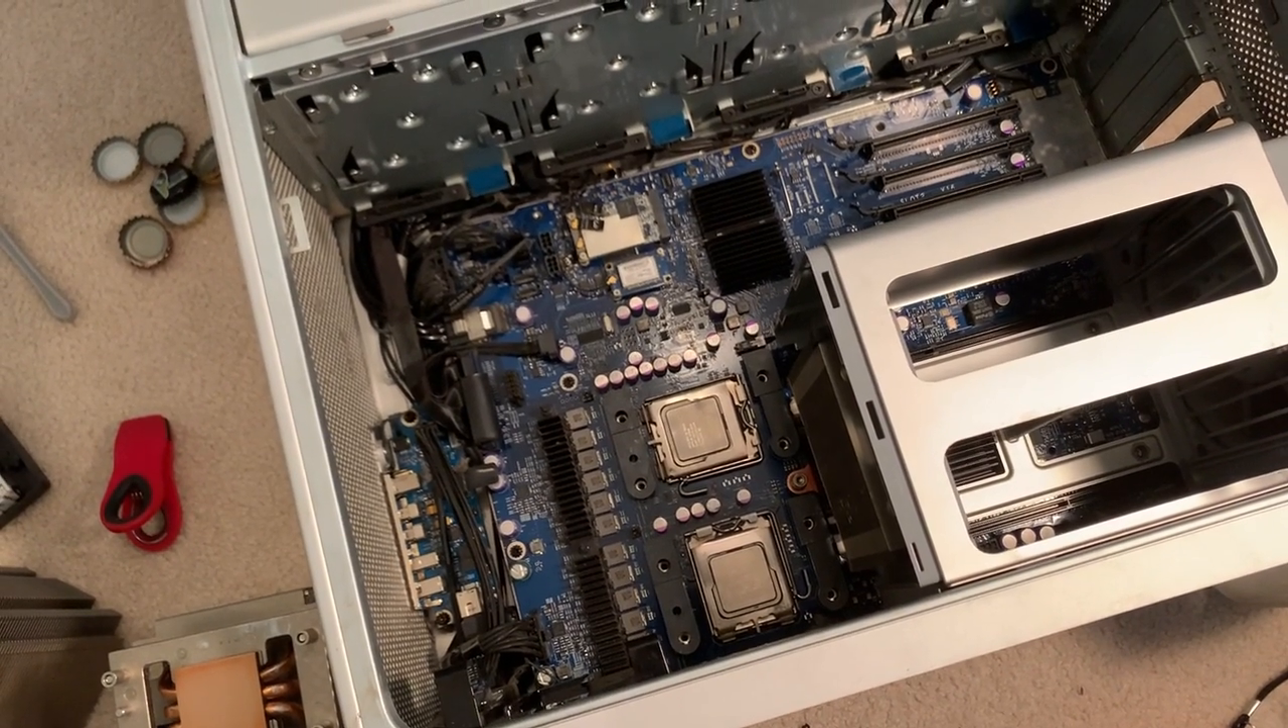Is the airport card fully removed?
No.